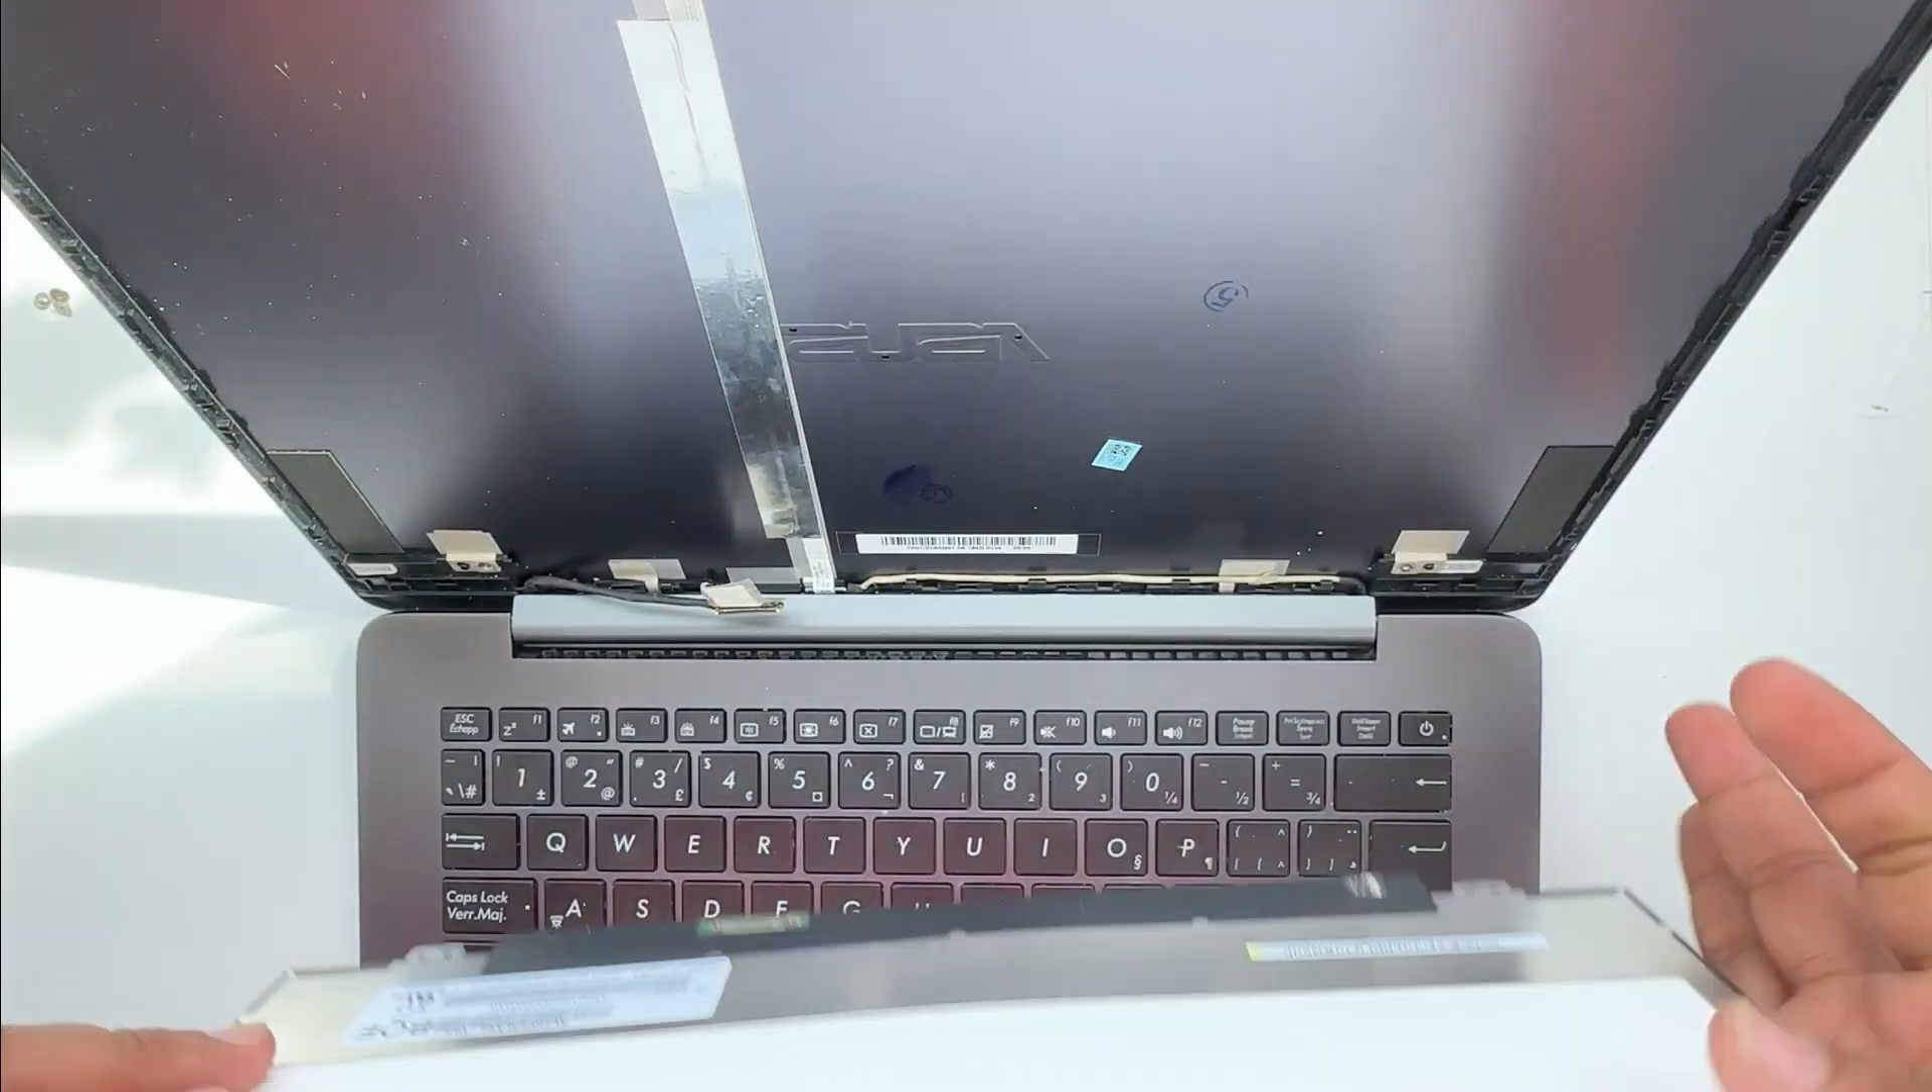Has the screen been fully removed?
Yes.